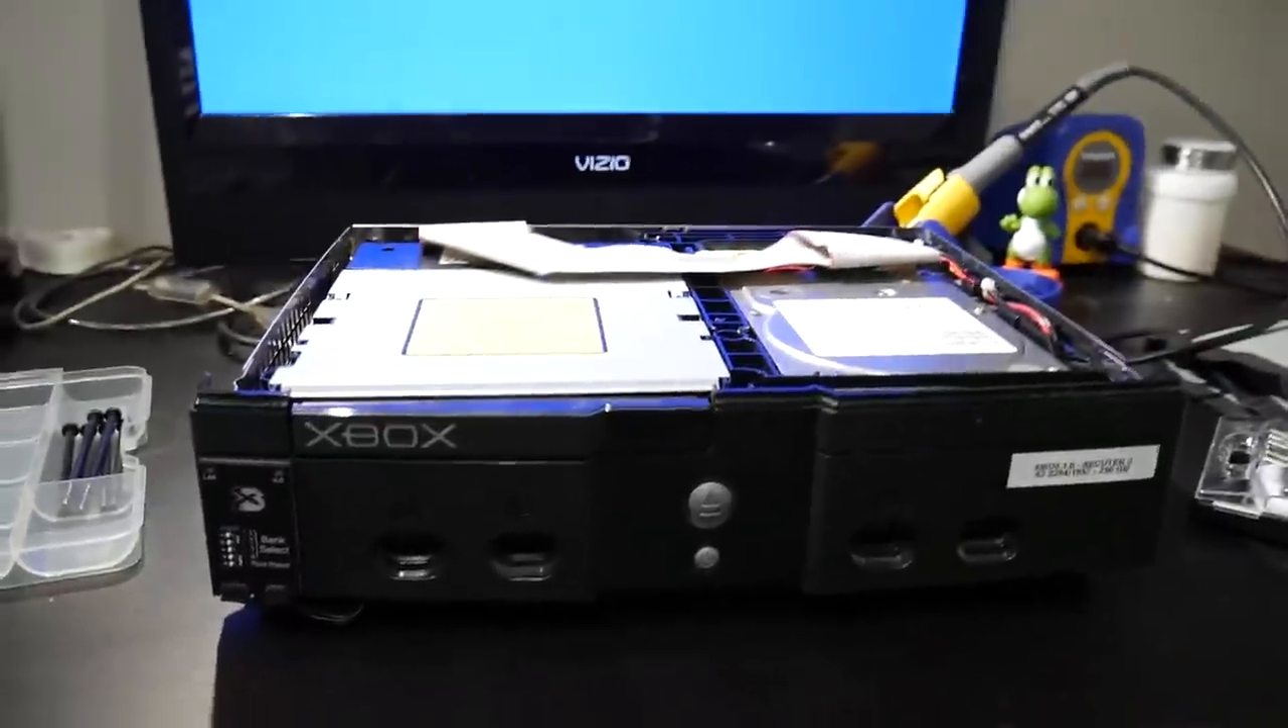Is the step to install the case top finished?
No.